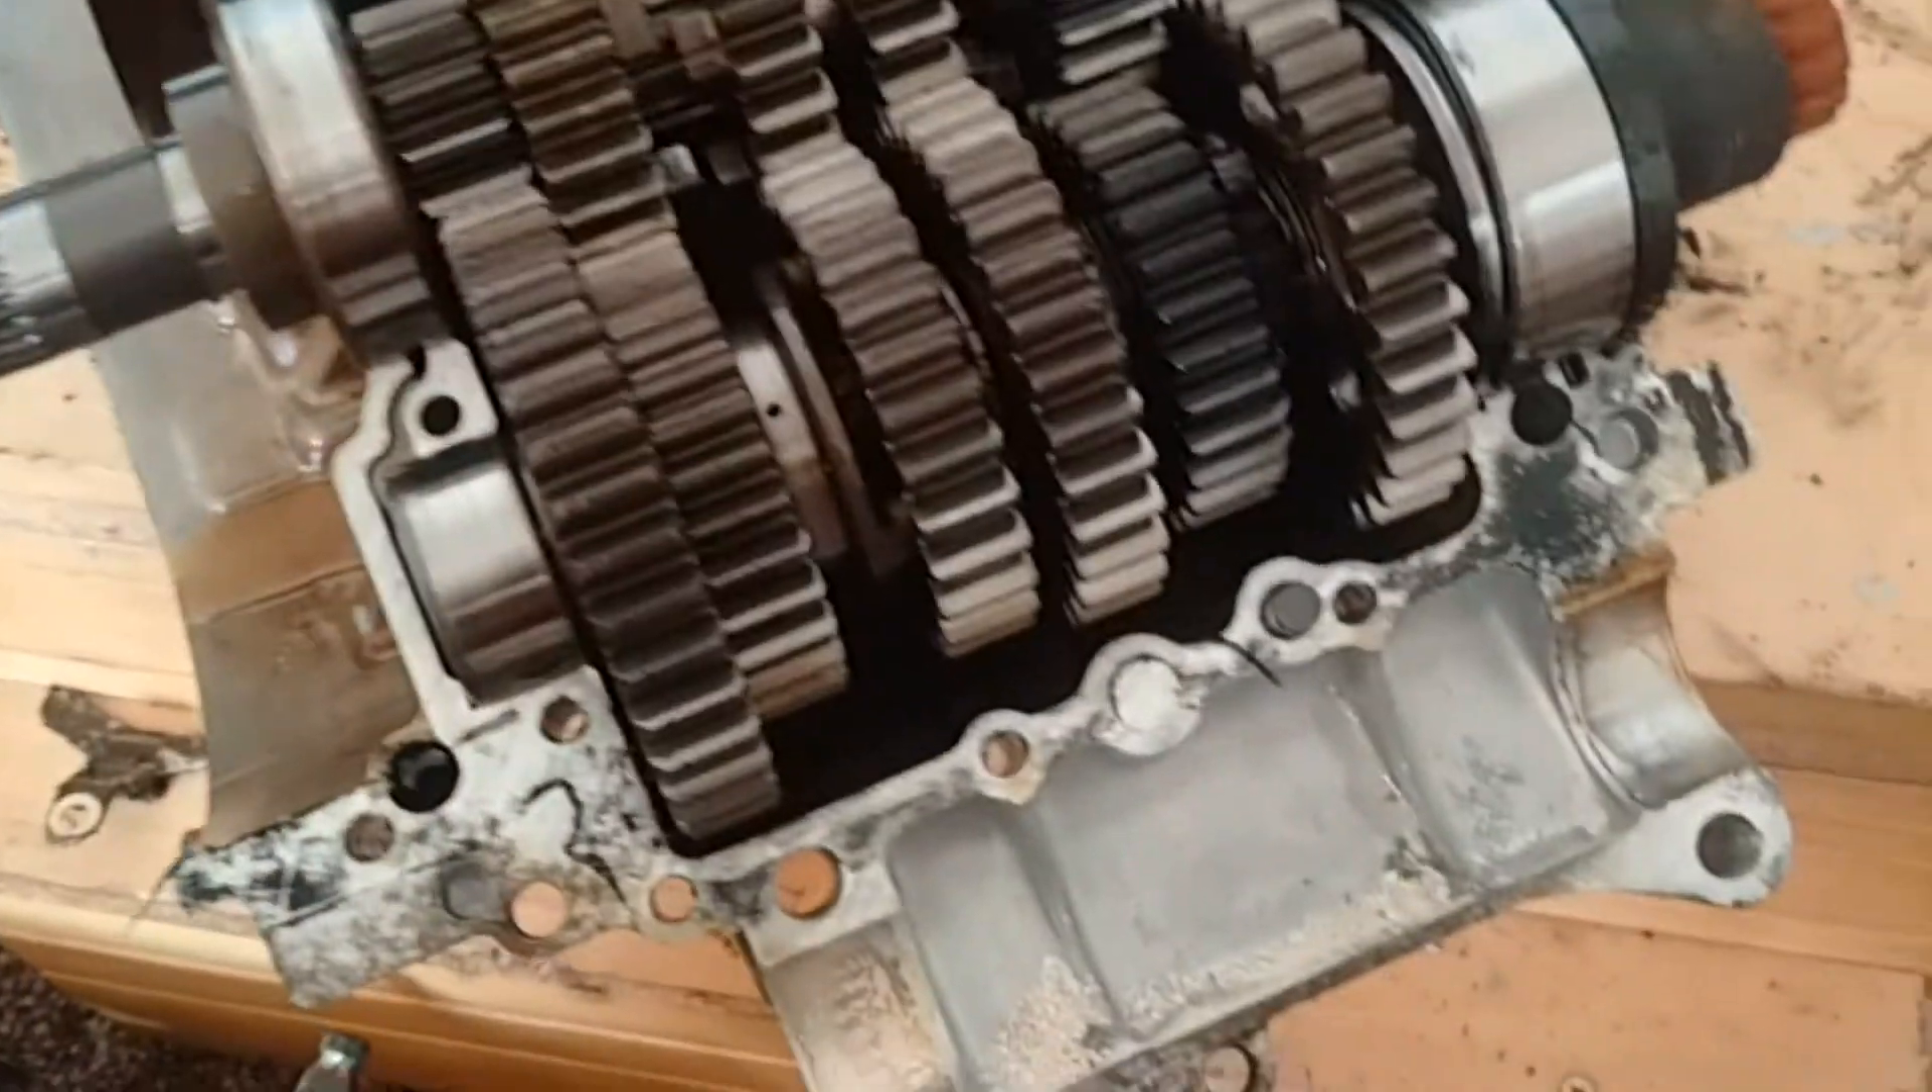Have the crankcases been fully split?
Yes.